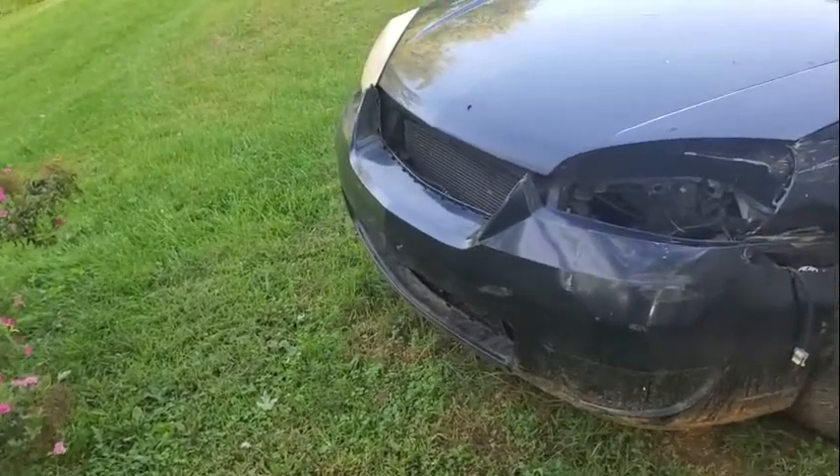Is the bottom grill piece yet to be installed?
Yes.